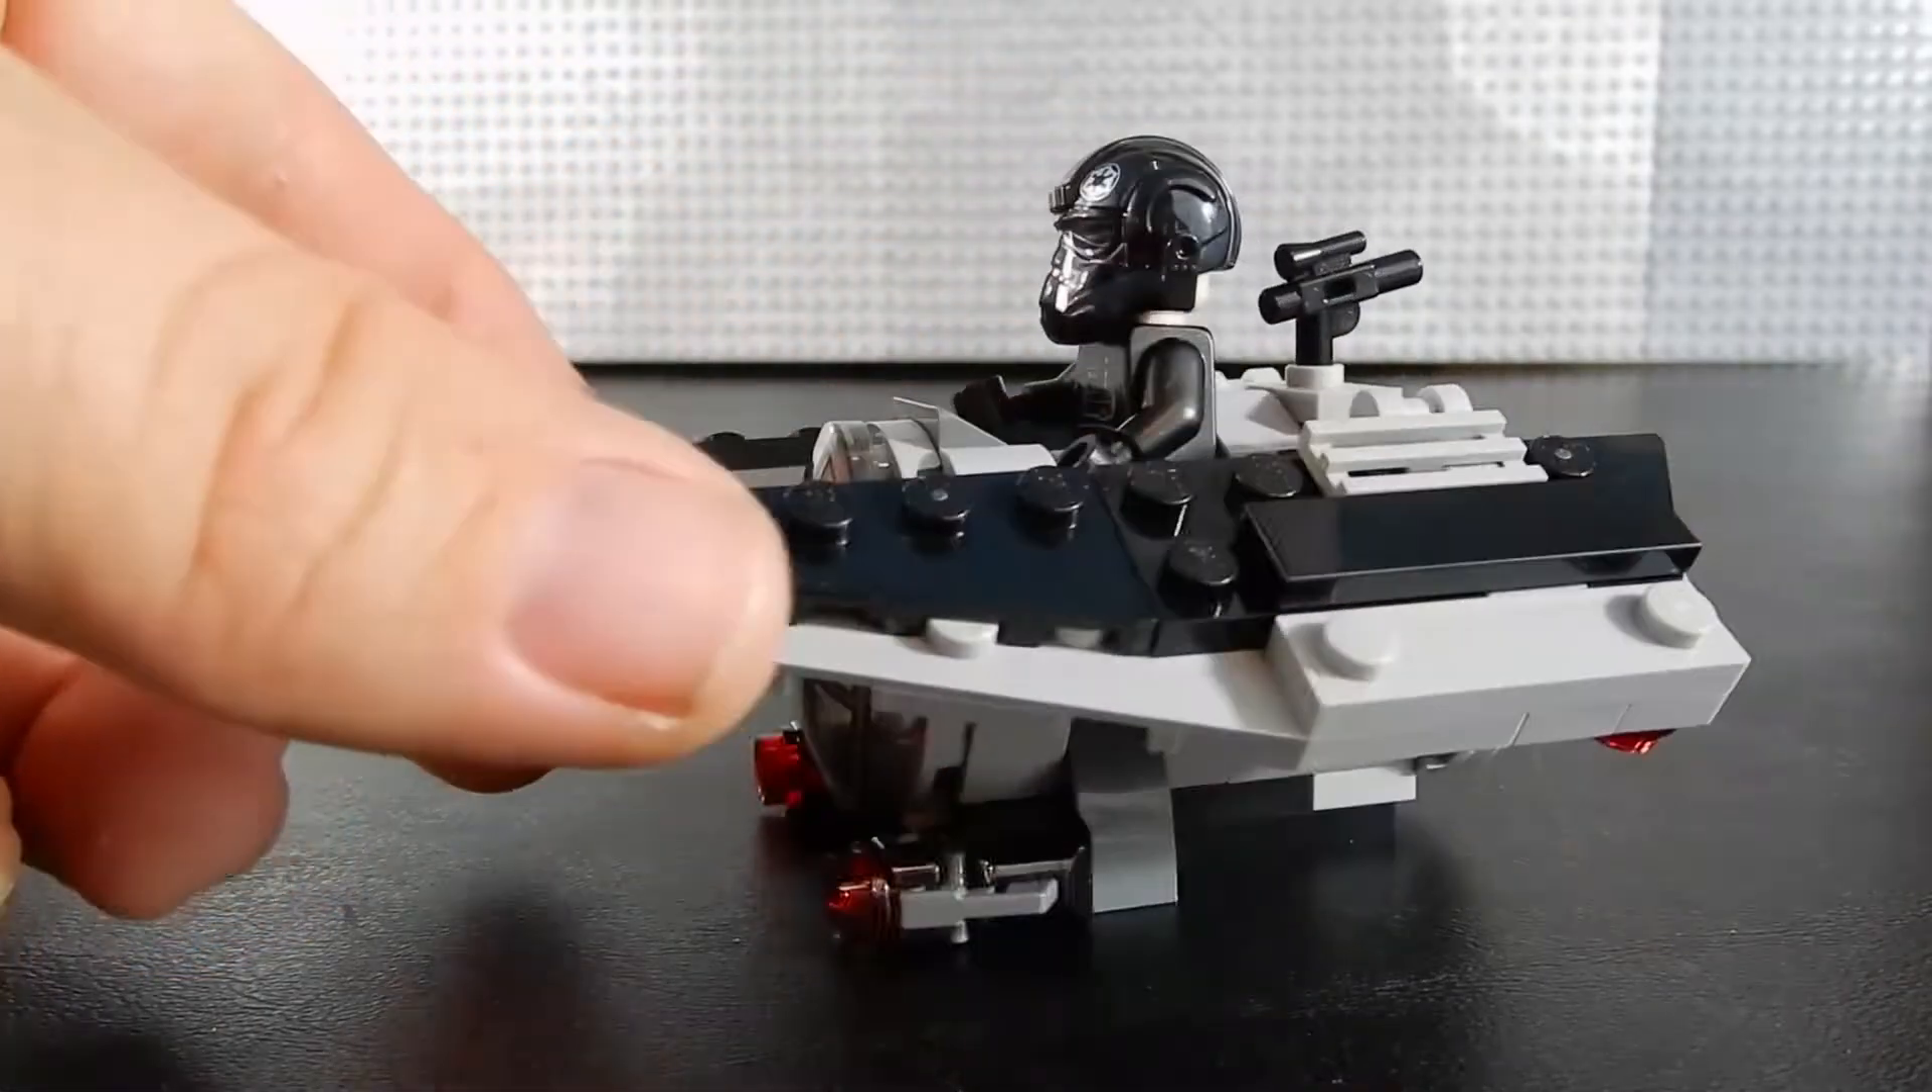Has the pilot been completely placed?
Yes.